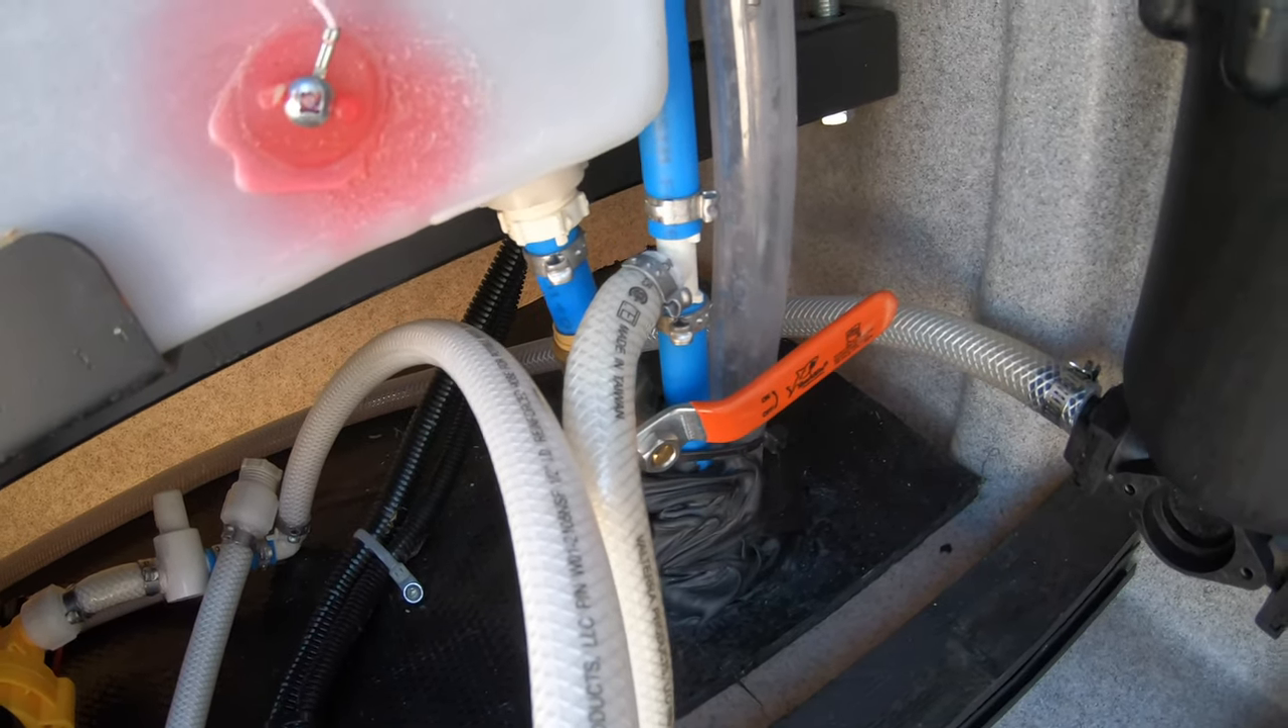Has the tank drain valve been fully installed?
Yes.